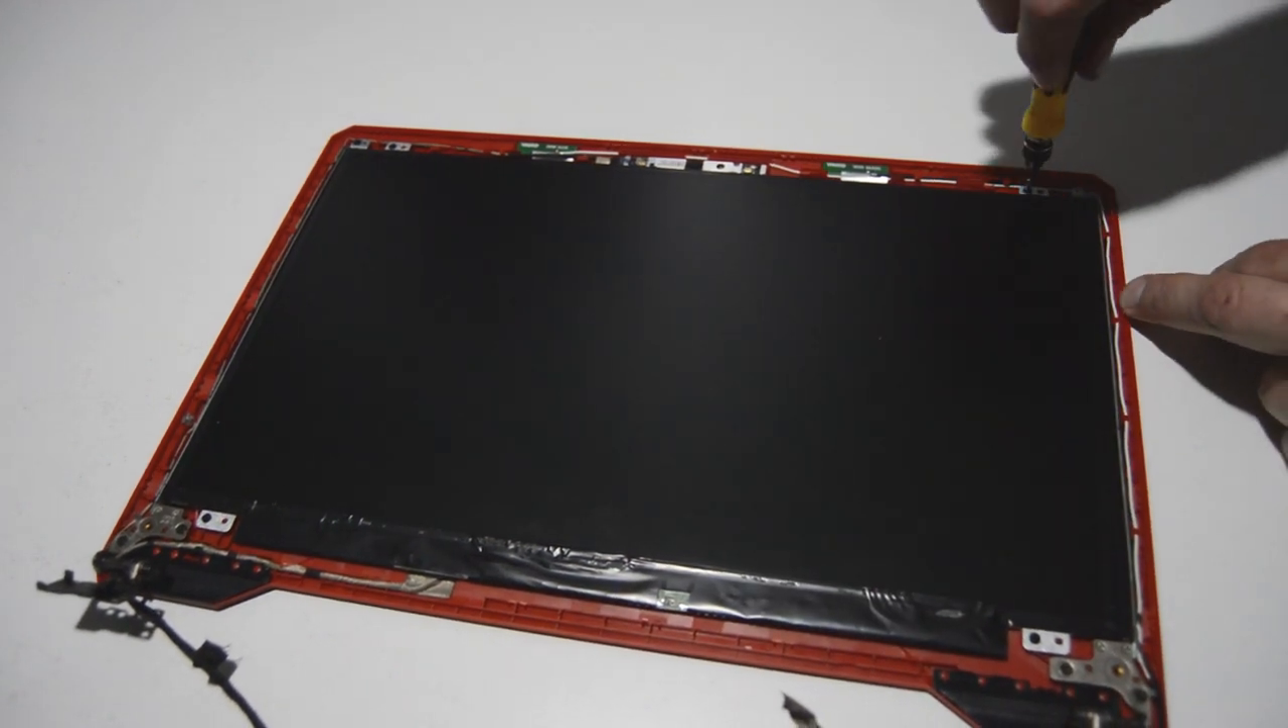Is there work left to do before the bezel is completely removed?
No.